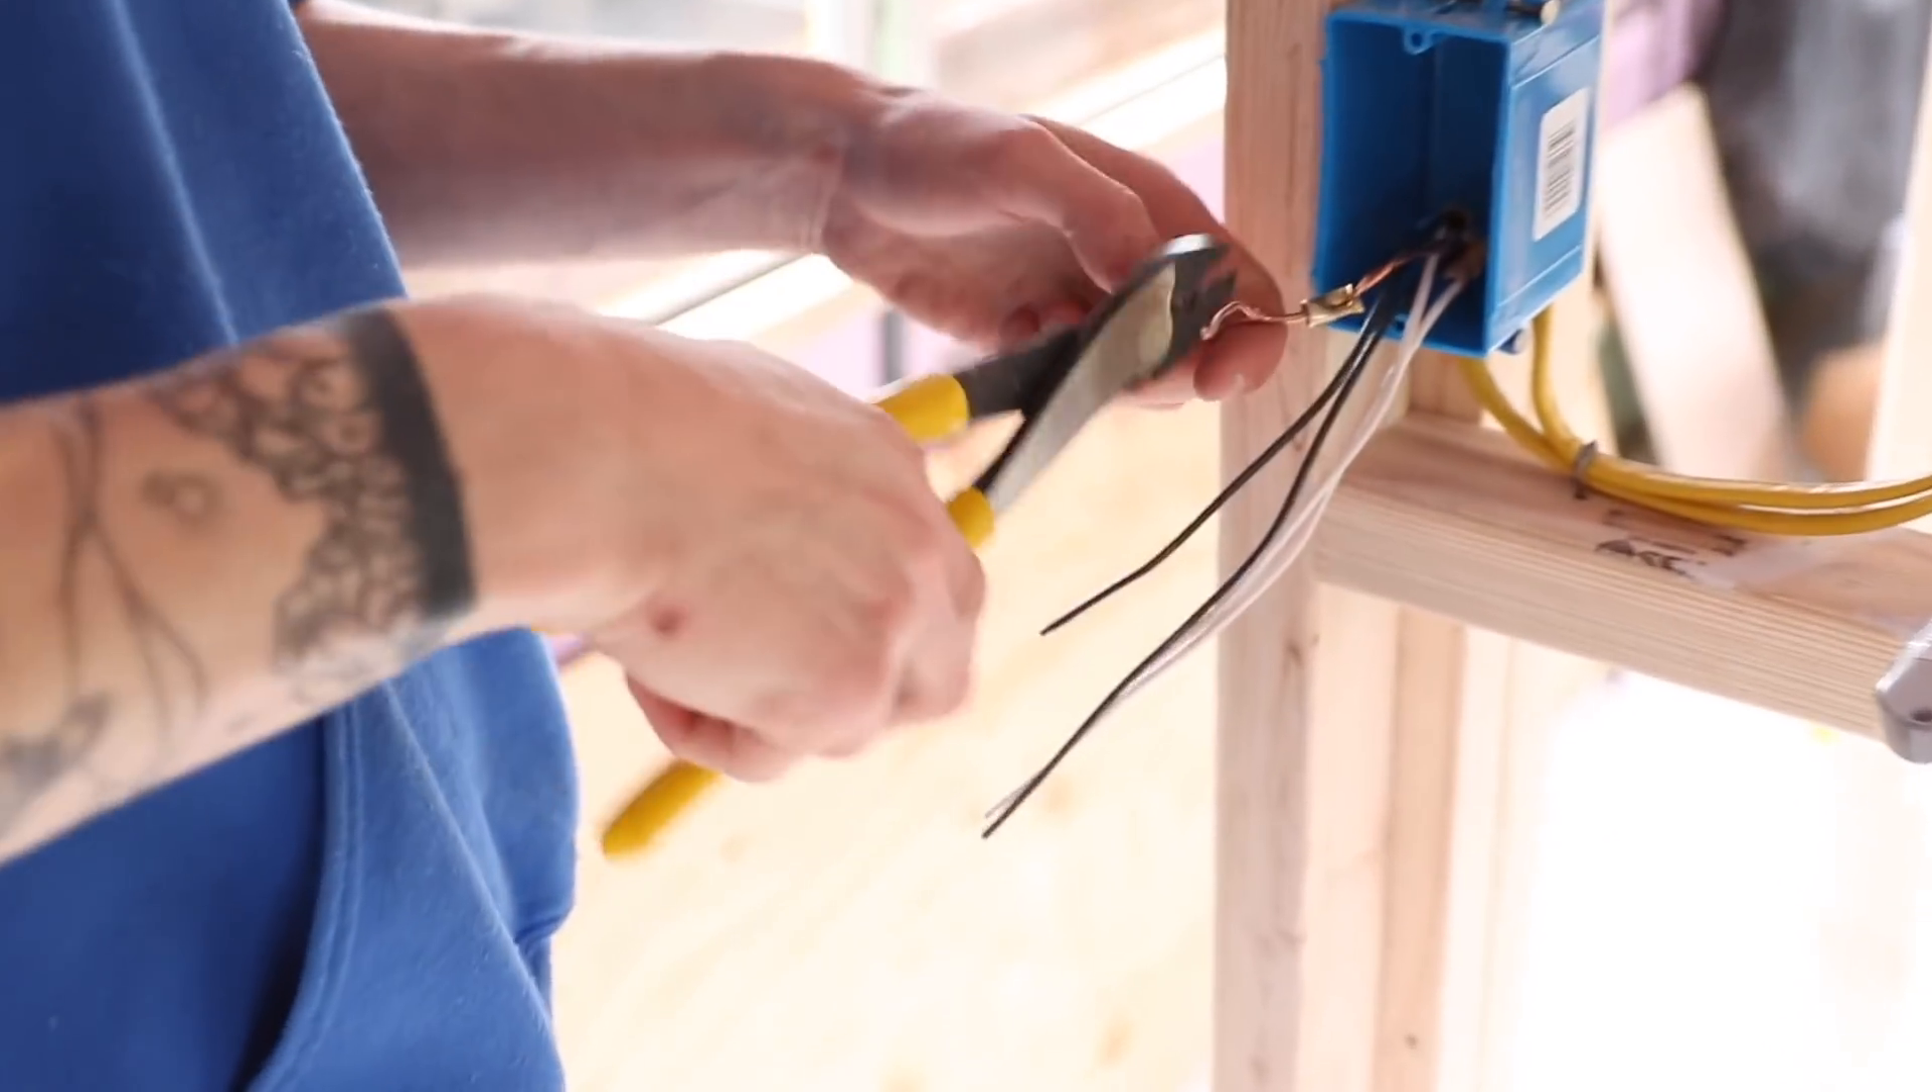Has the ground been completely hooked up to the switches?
No.